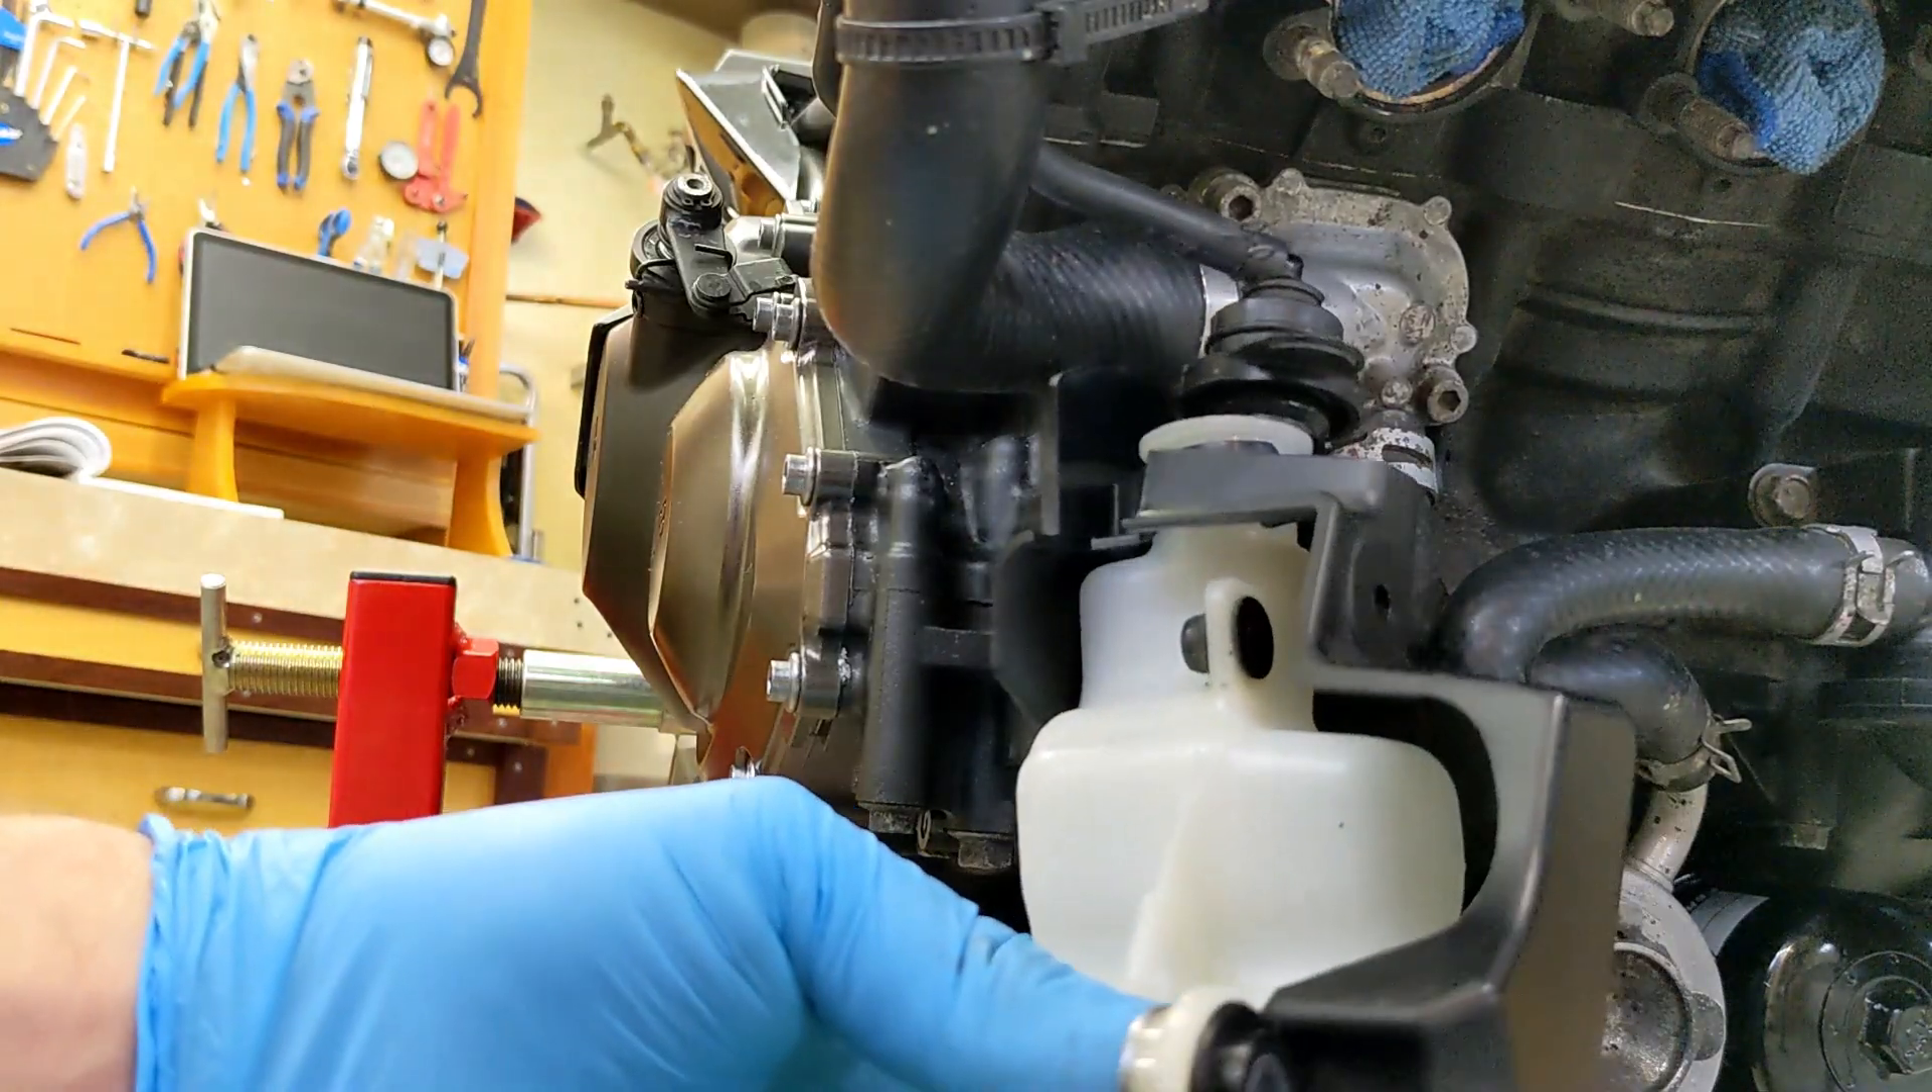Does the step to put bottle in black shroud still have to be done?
No.